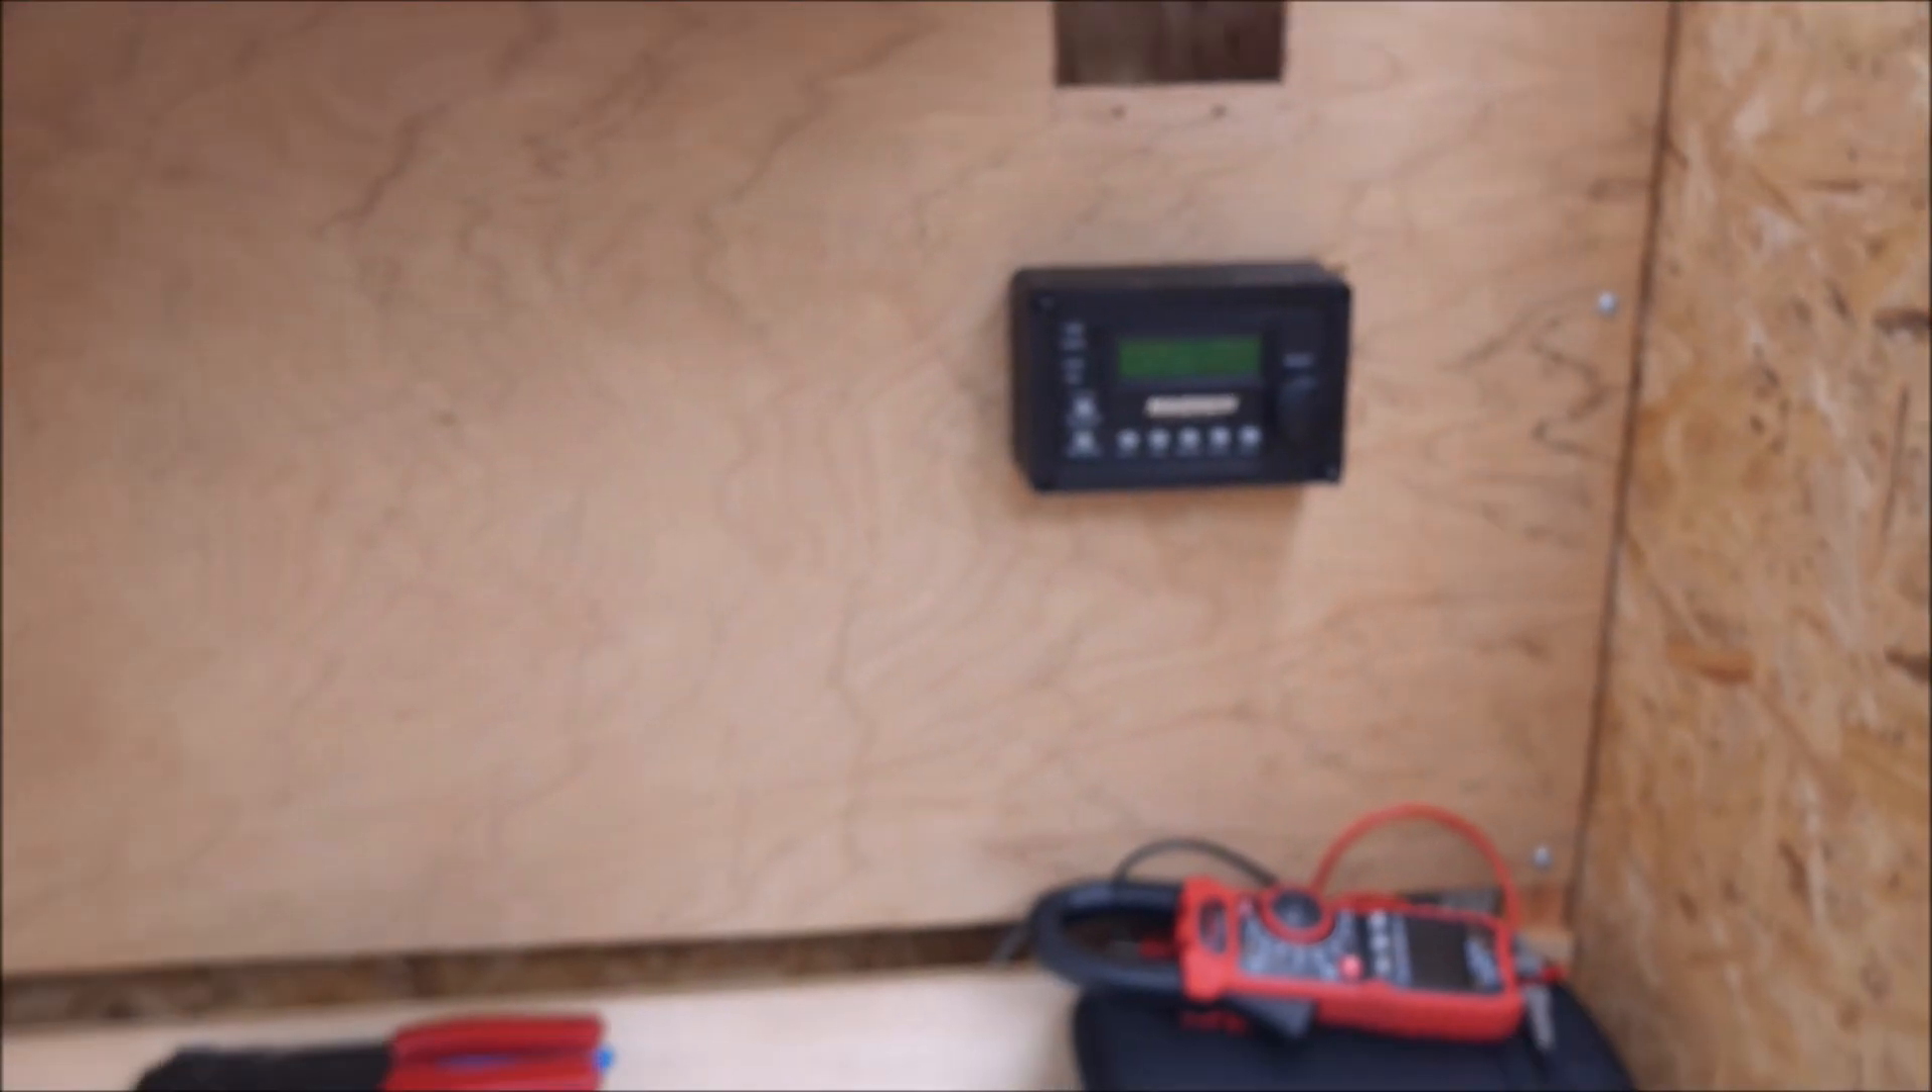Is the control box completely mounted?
Yes.